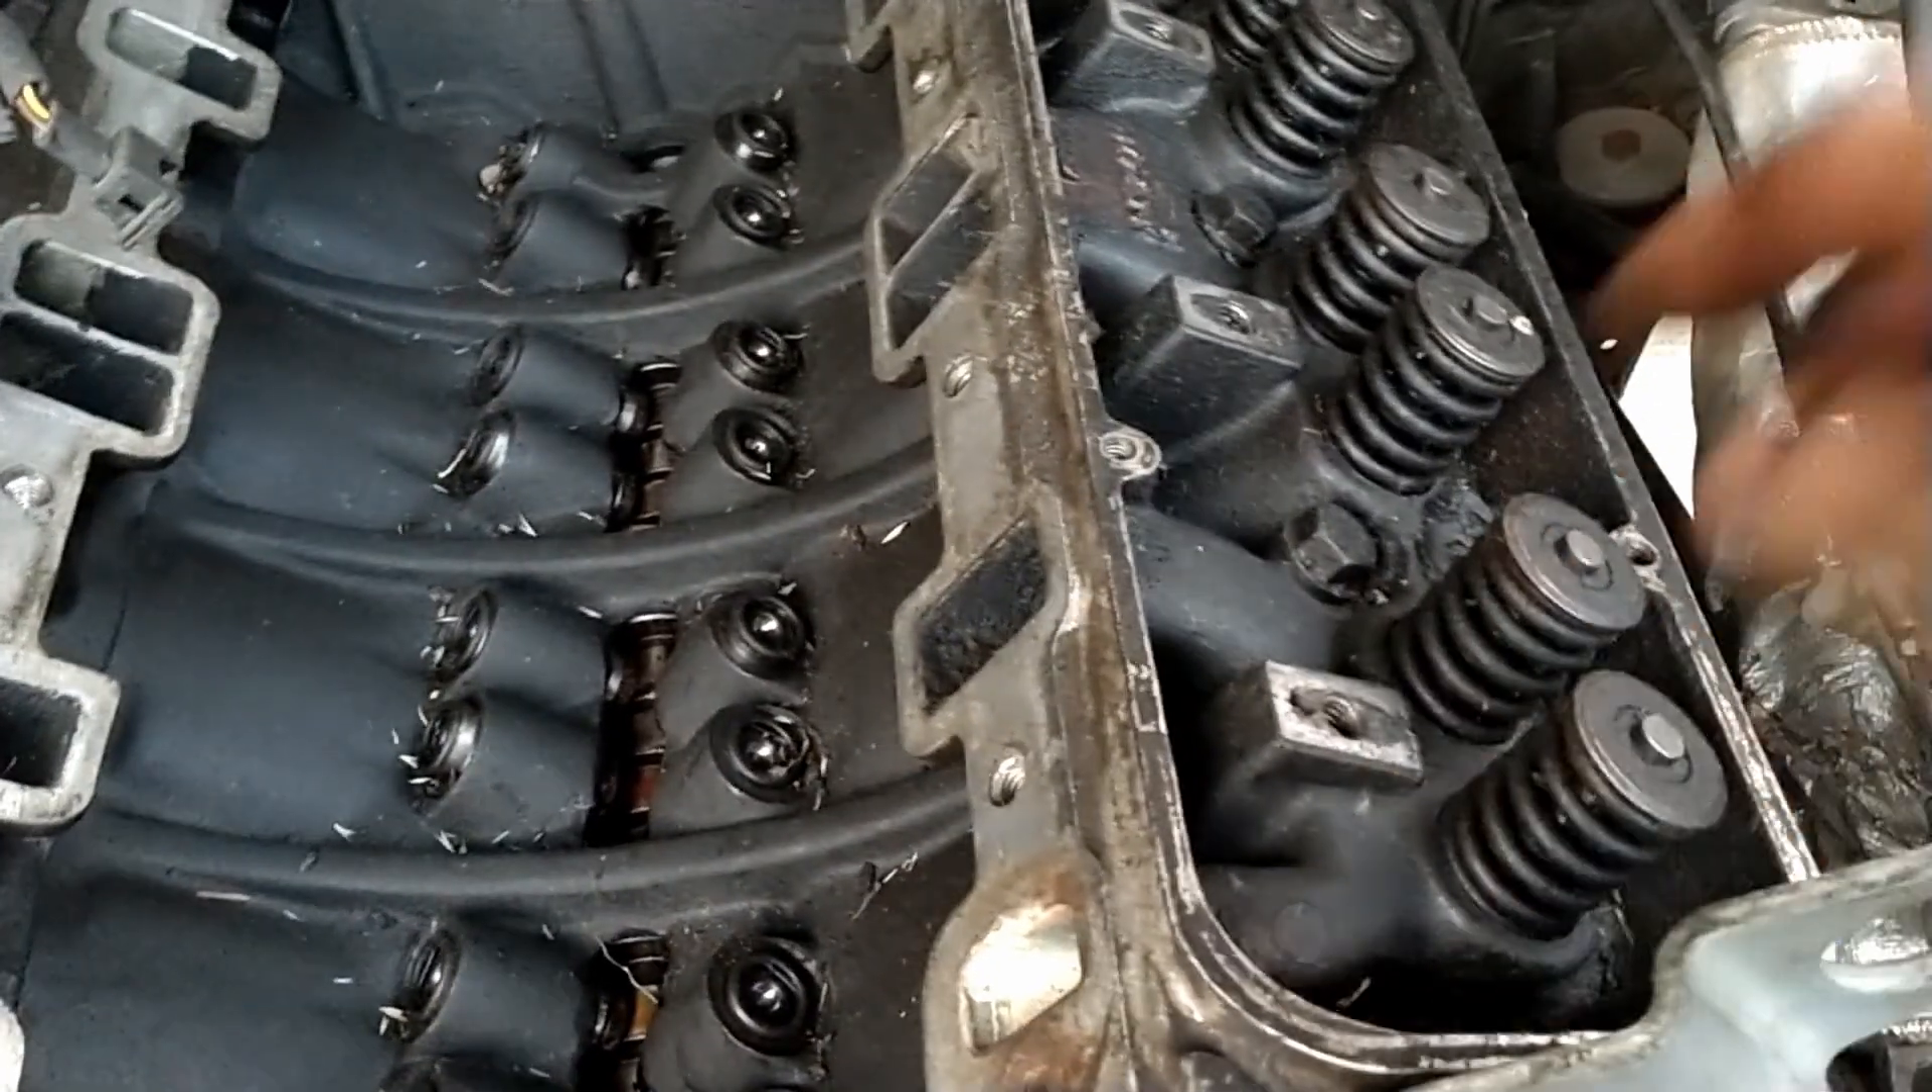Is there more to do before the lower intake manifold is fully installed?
Yes.